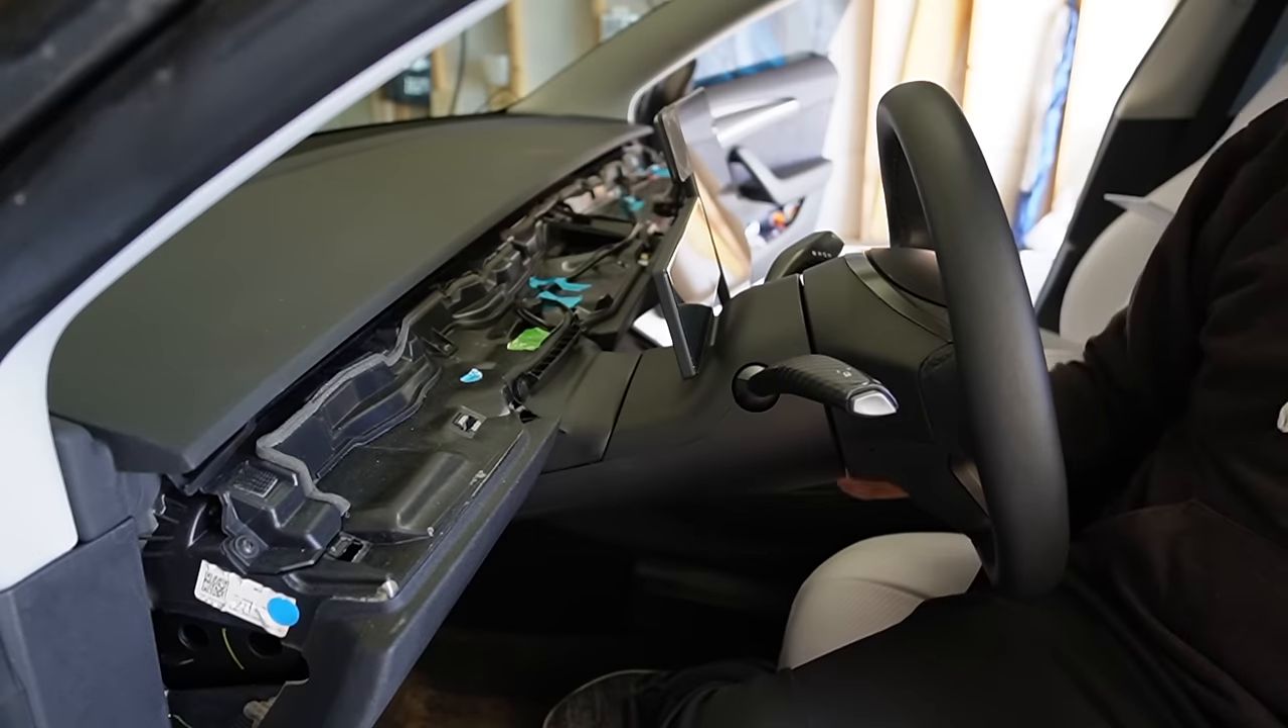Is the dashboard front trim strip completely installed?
No.